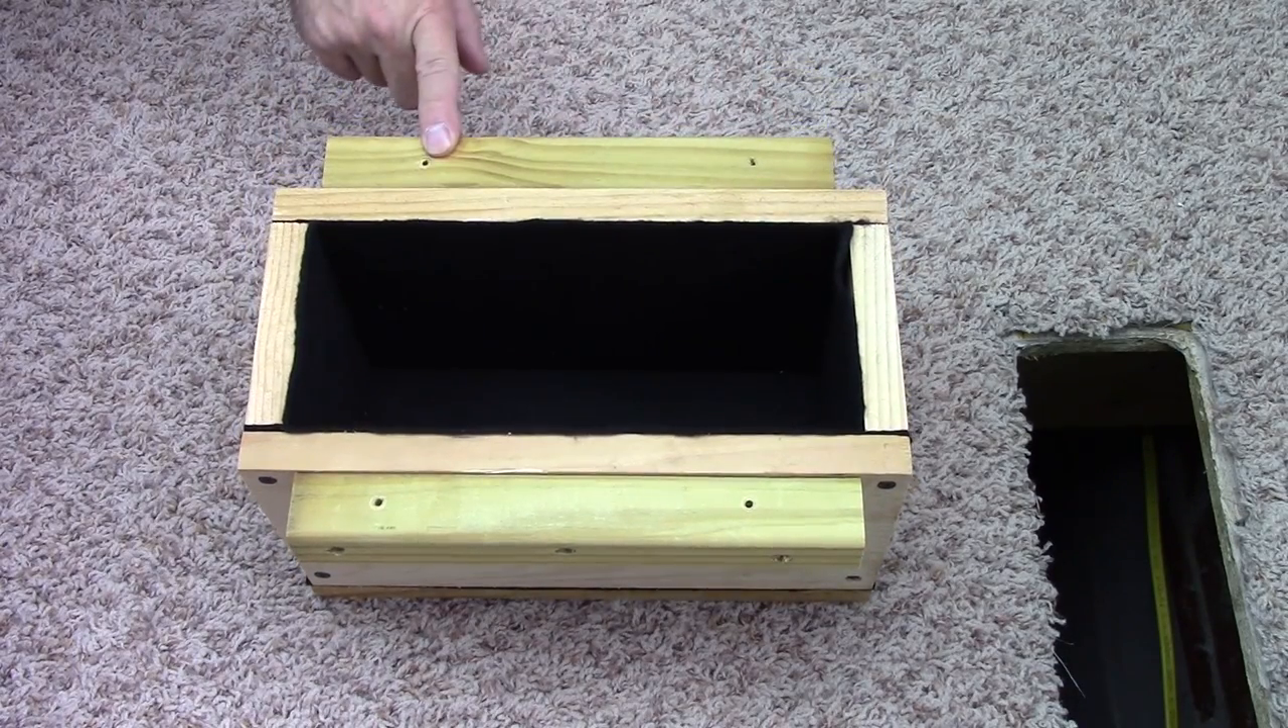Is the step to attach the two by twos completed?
Yes.